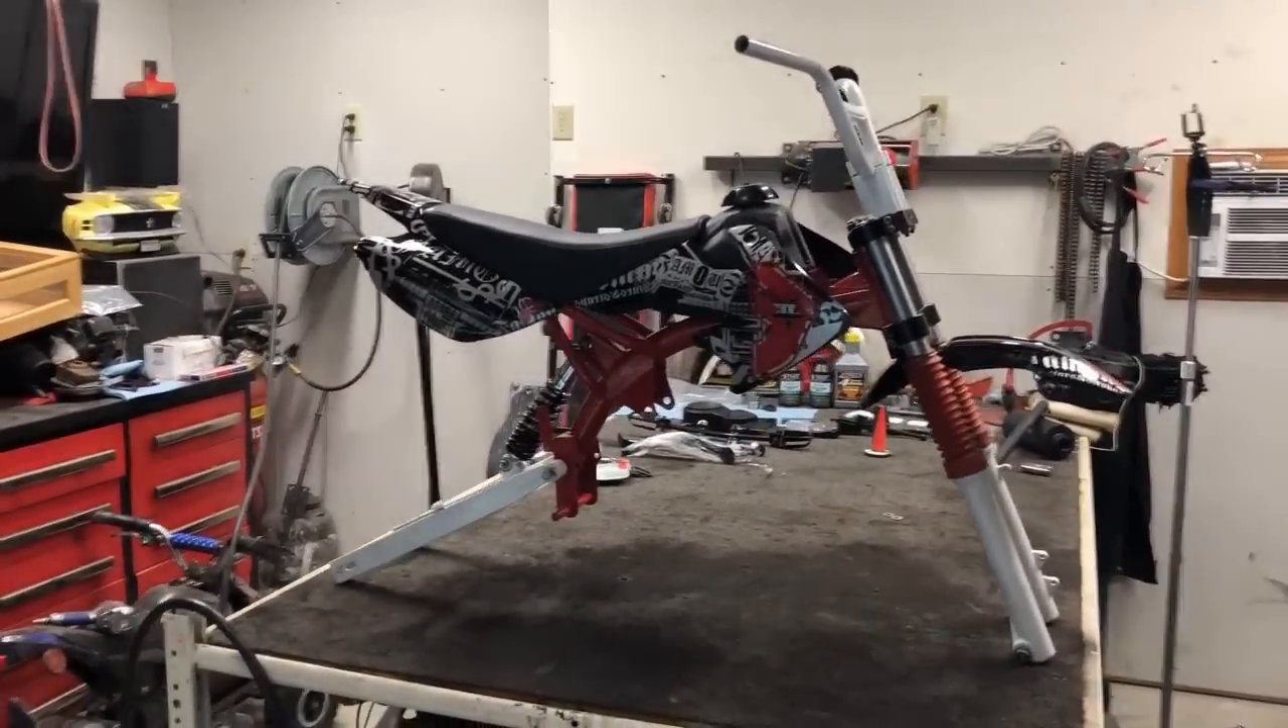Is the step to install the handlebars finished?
Yes.